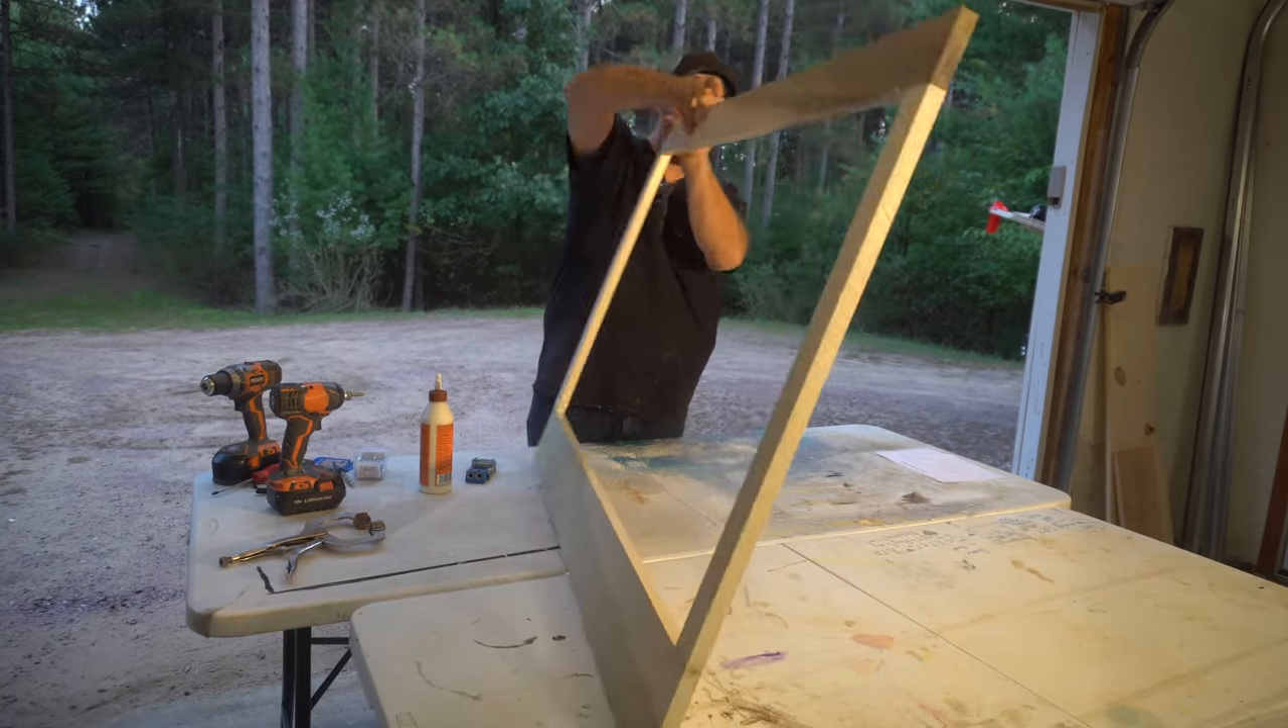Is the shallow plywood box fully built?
No.